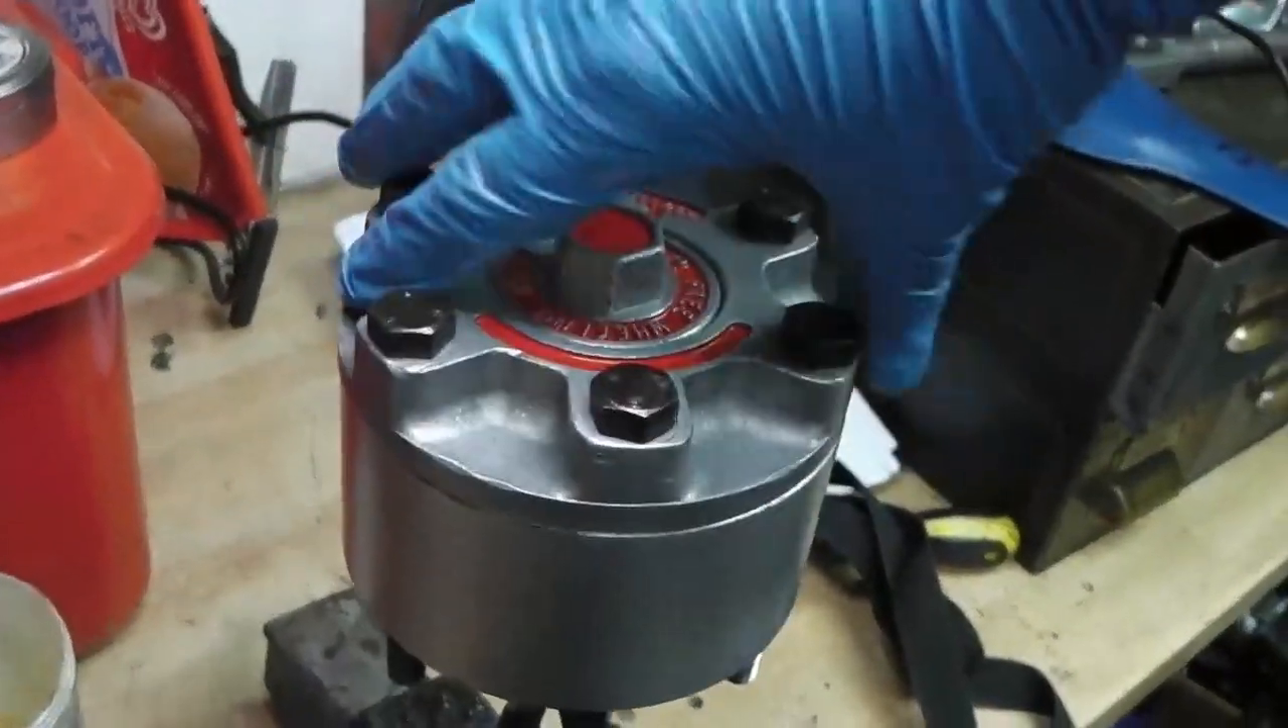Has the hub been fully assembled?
Yes.